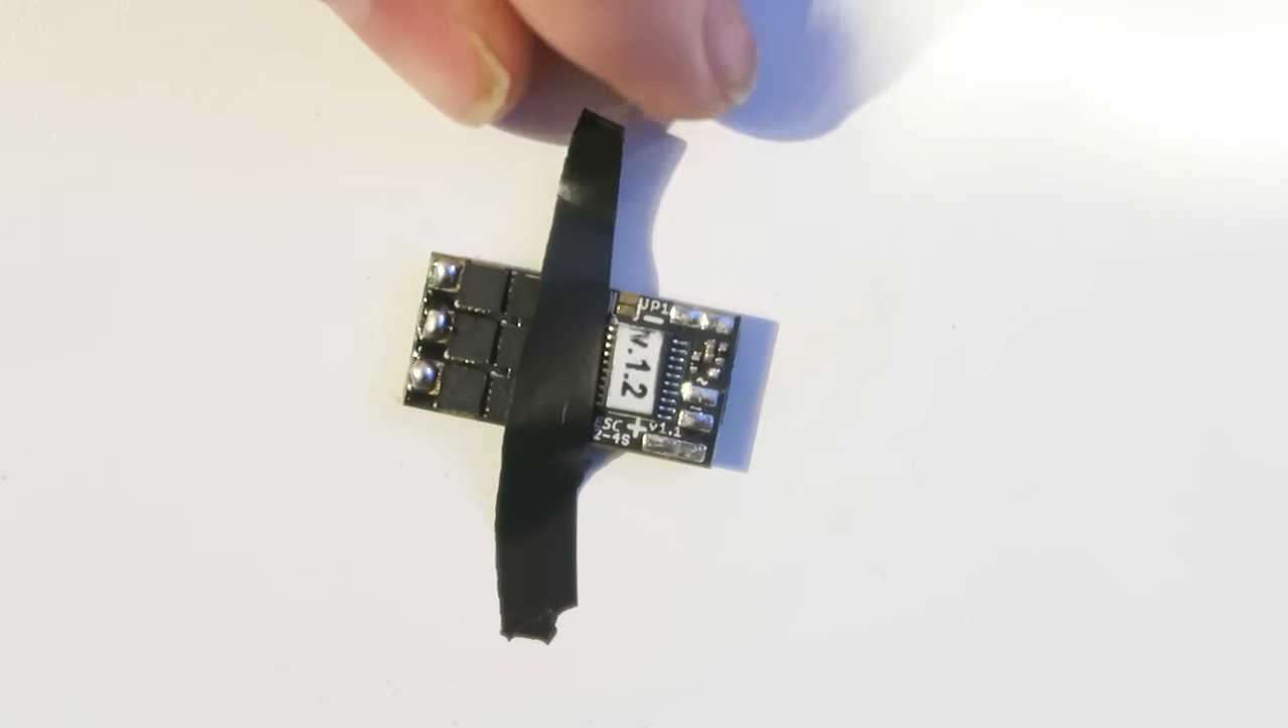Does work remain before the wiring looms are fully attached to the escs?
Yes.